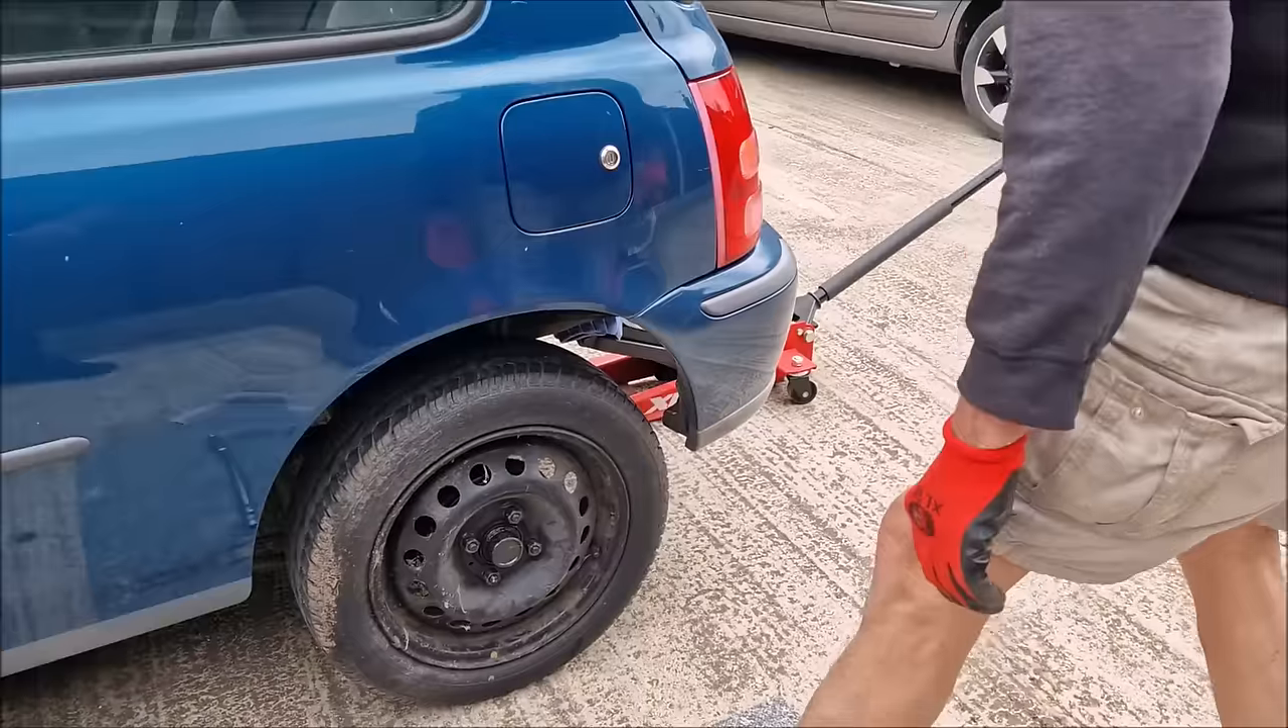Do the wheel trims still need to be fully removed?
No.